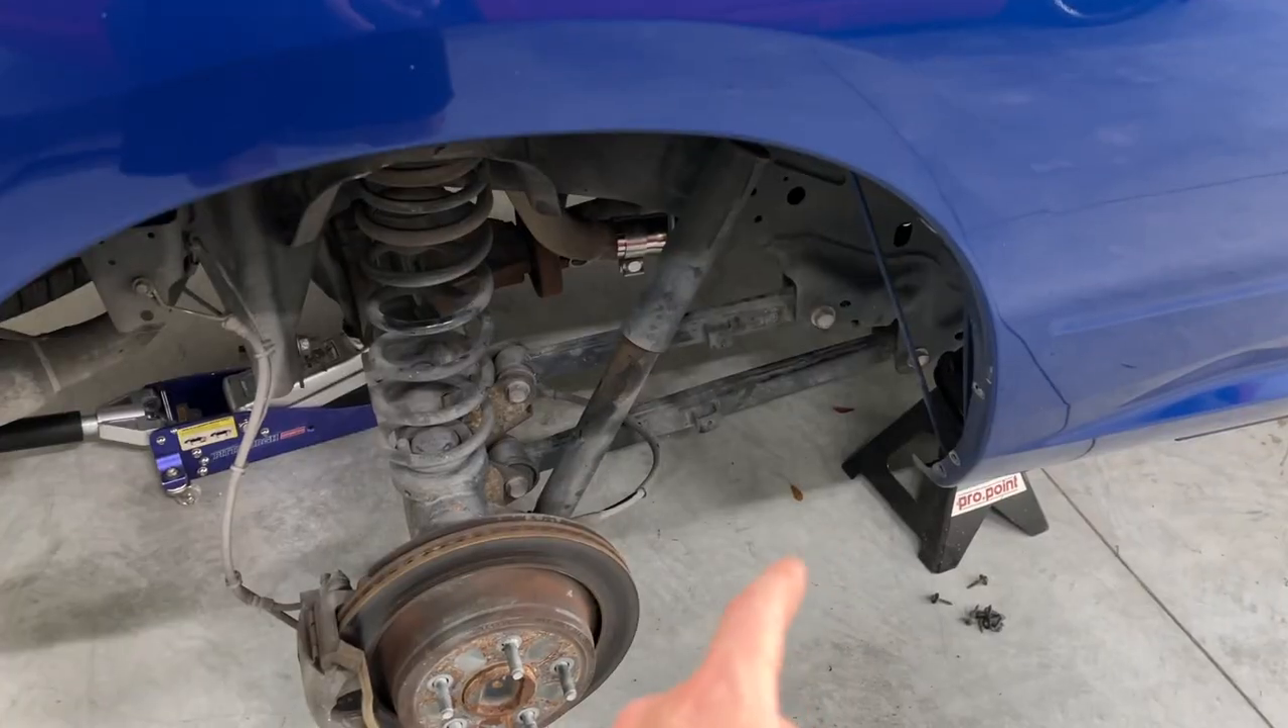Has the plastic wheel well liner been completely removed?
Yes.